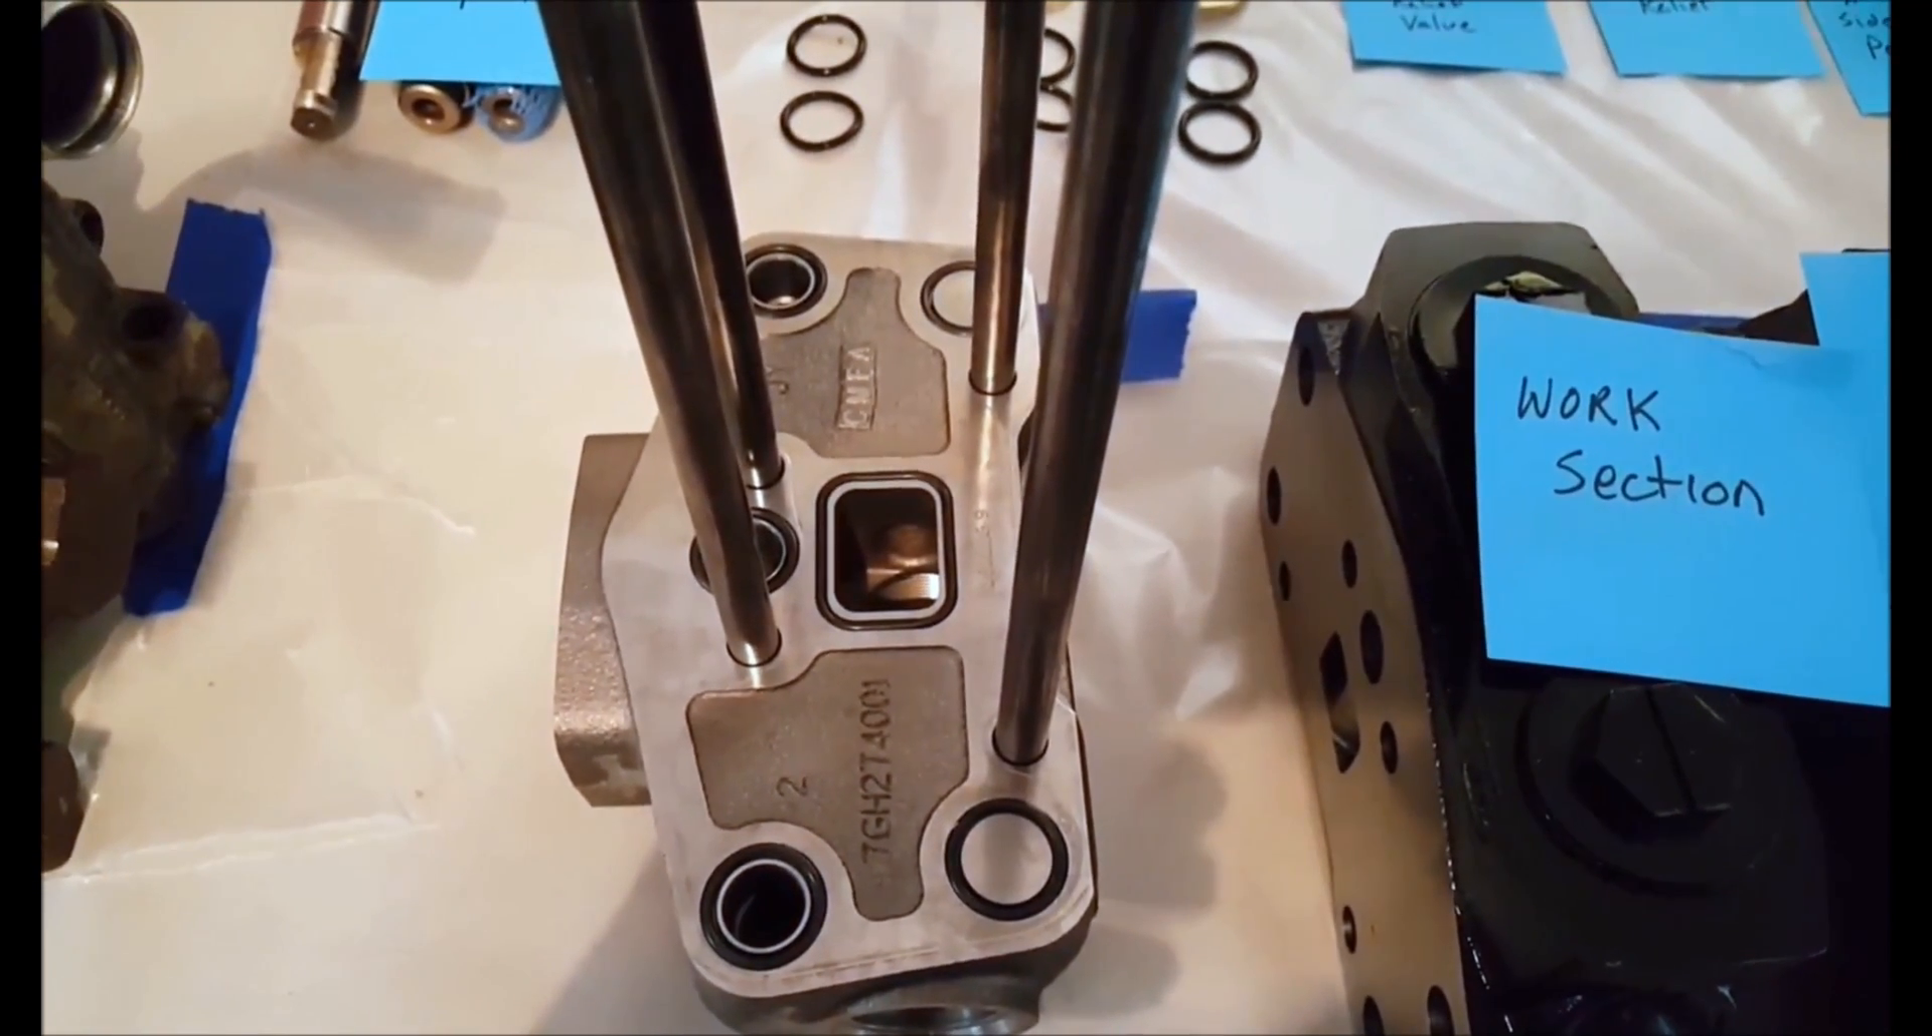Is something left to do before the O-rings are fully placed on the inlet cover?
No.